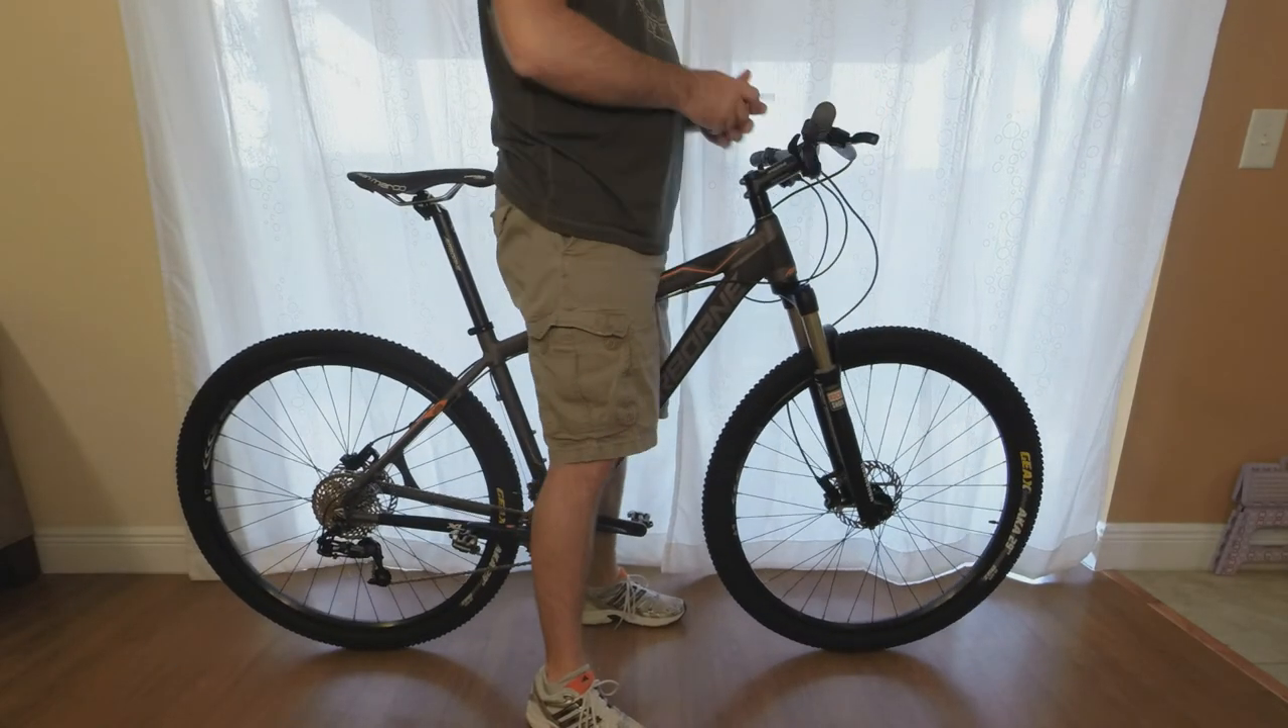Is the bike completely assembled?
Yes.